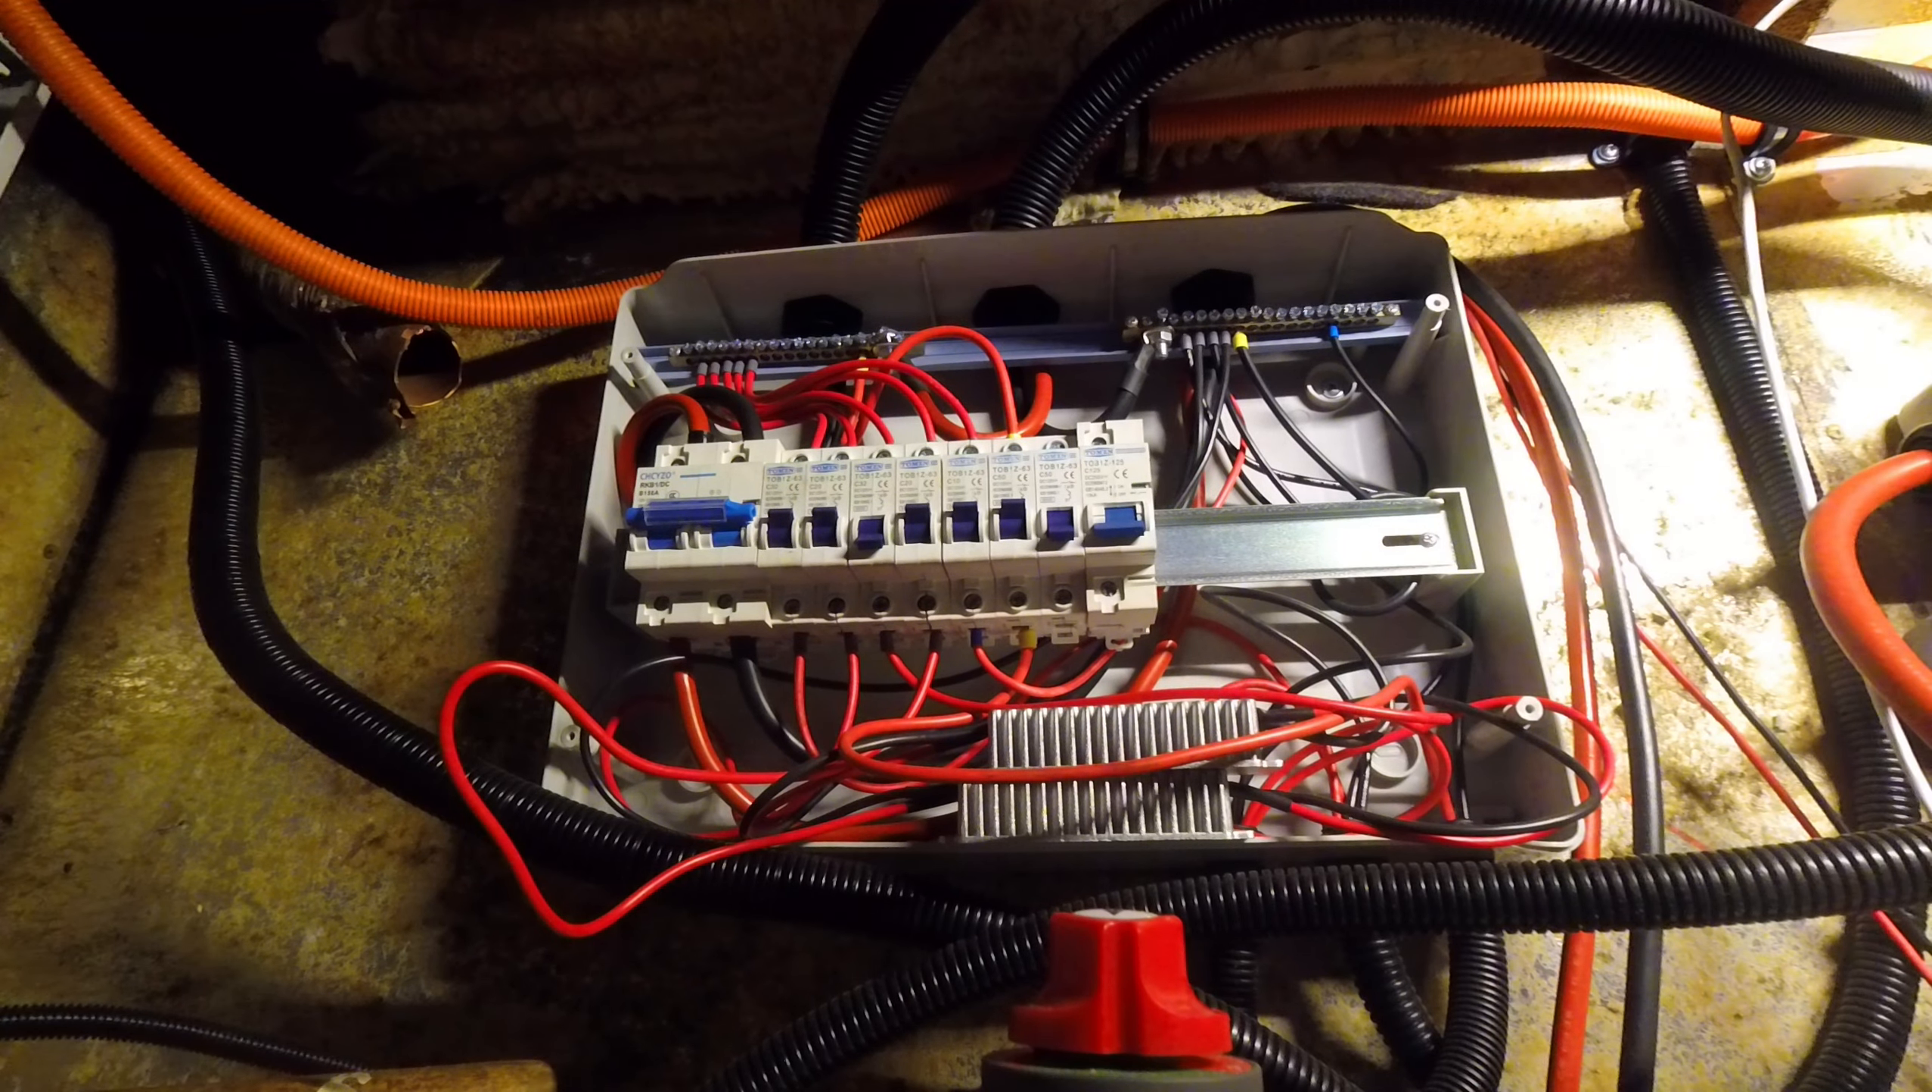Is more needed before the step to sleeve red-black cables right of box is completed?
Yes.